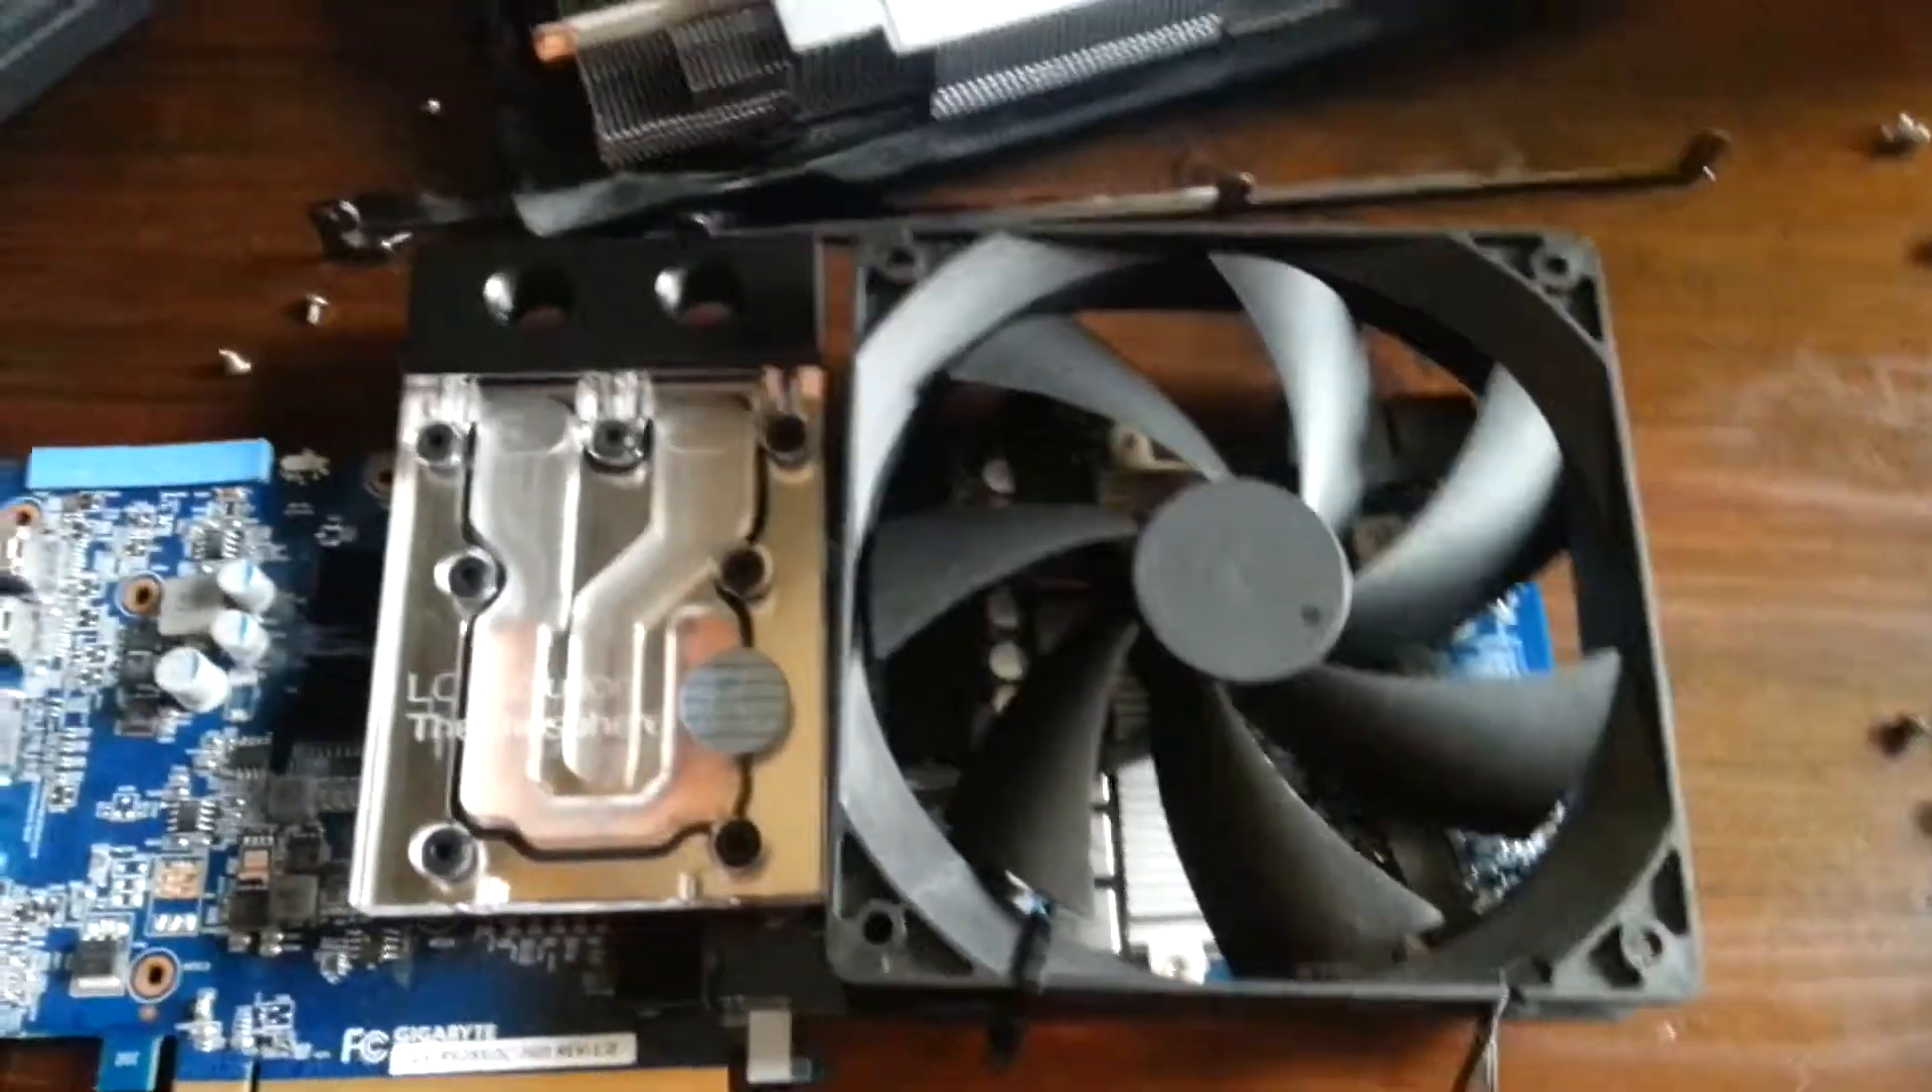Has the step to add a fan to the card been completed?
Yes.